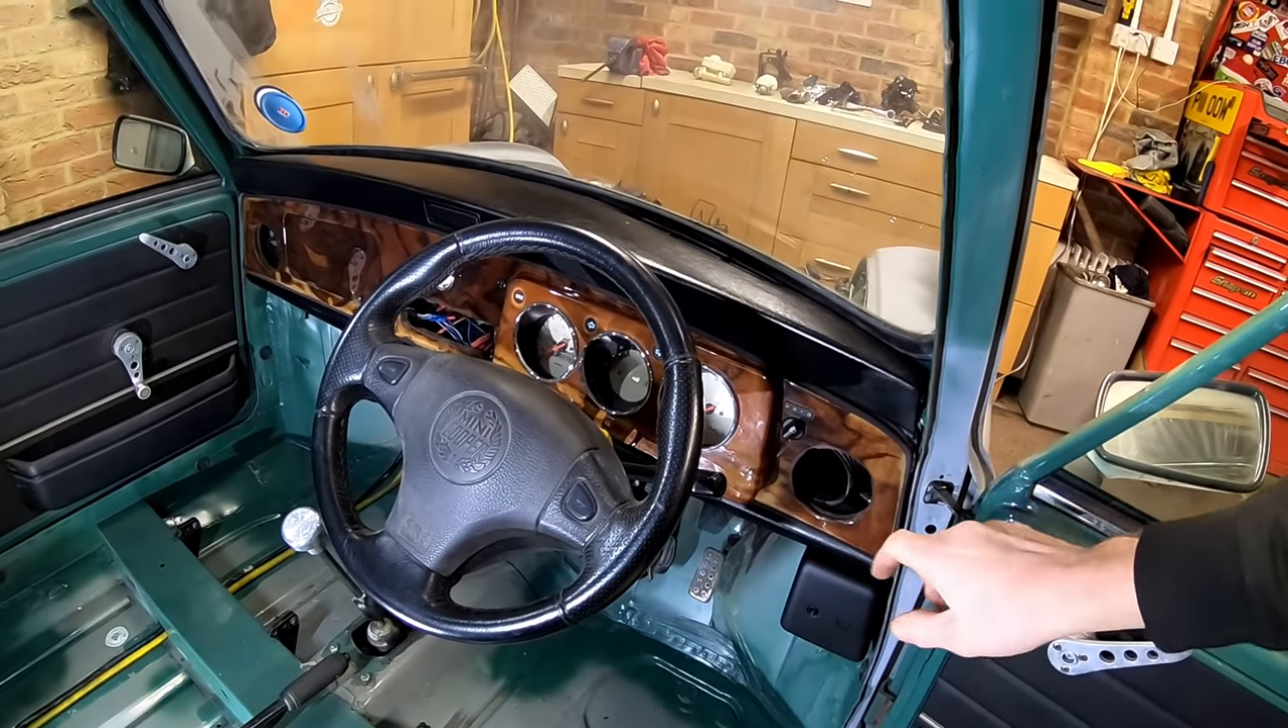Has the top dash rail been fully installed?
Yes.